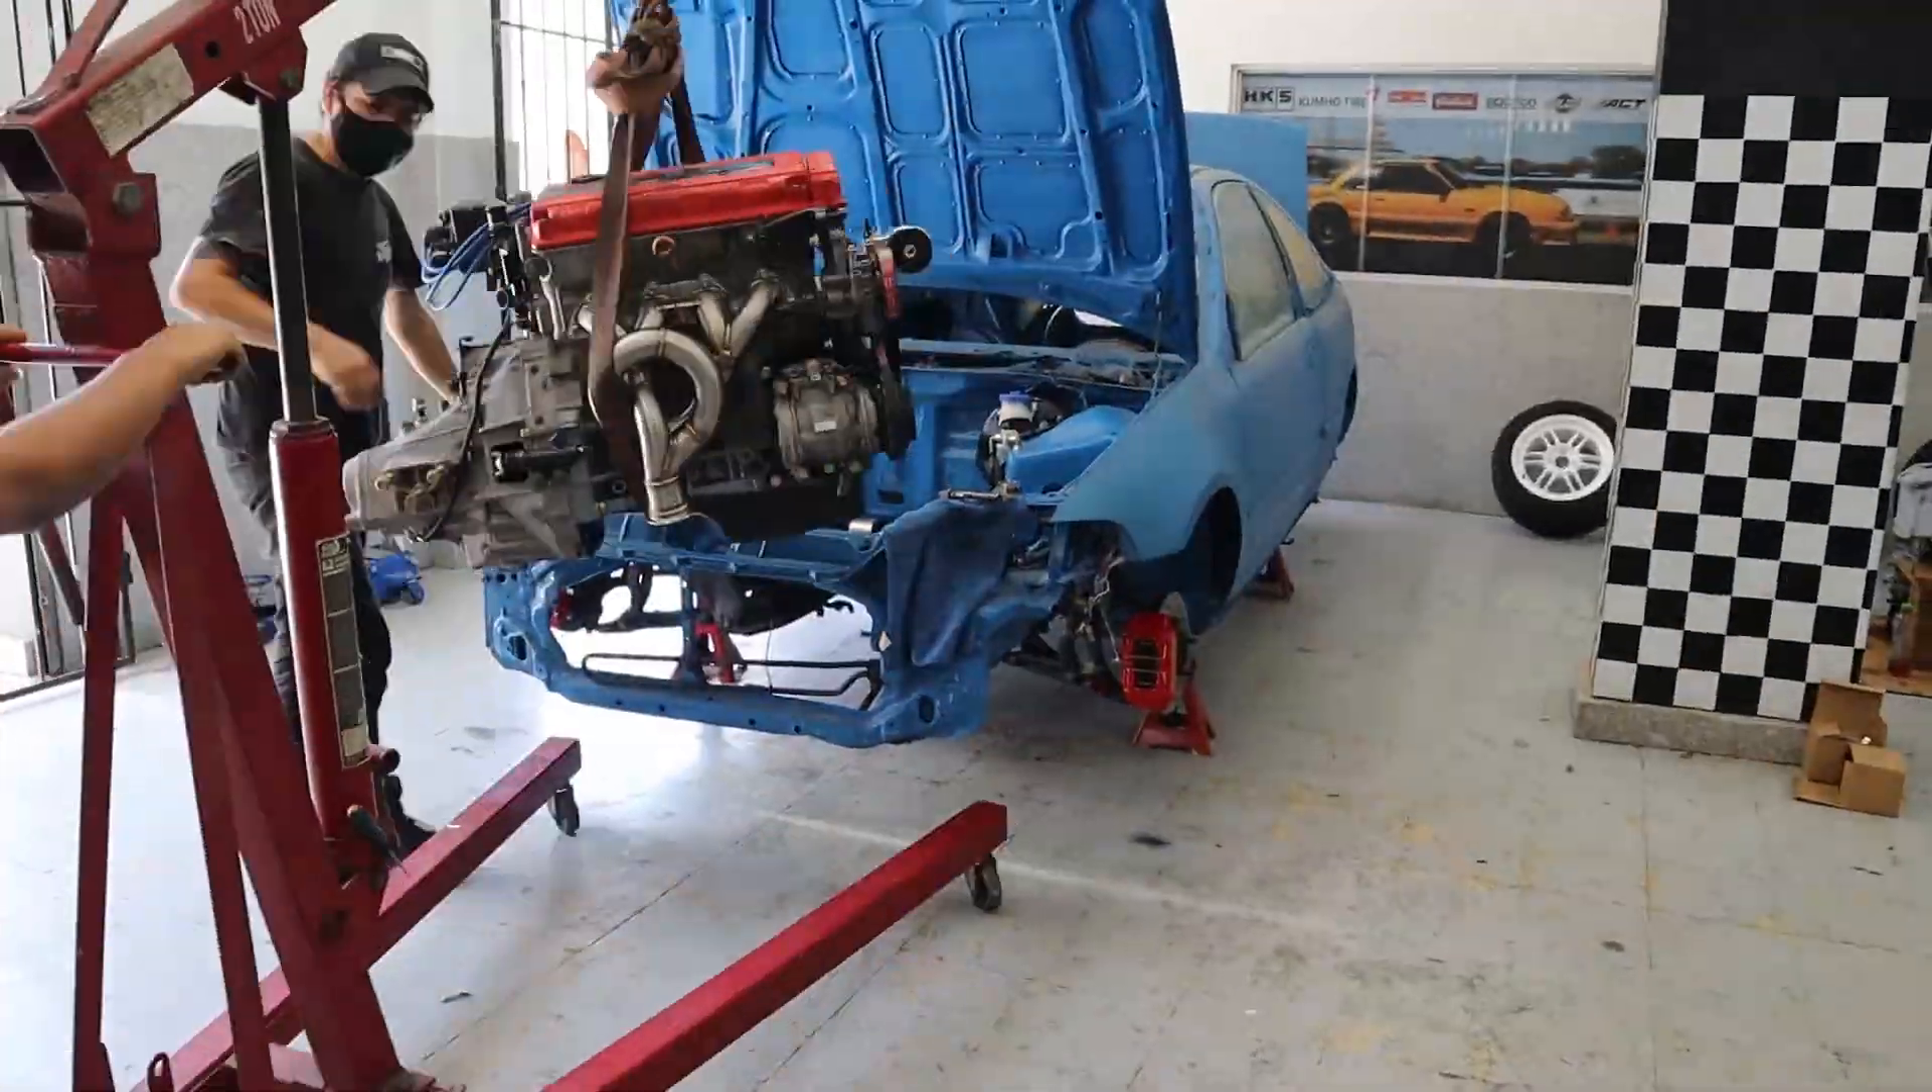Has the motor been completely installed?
No.